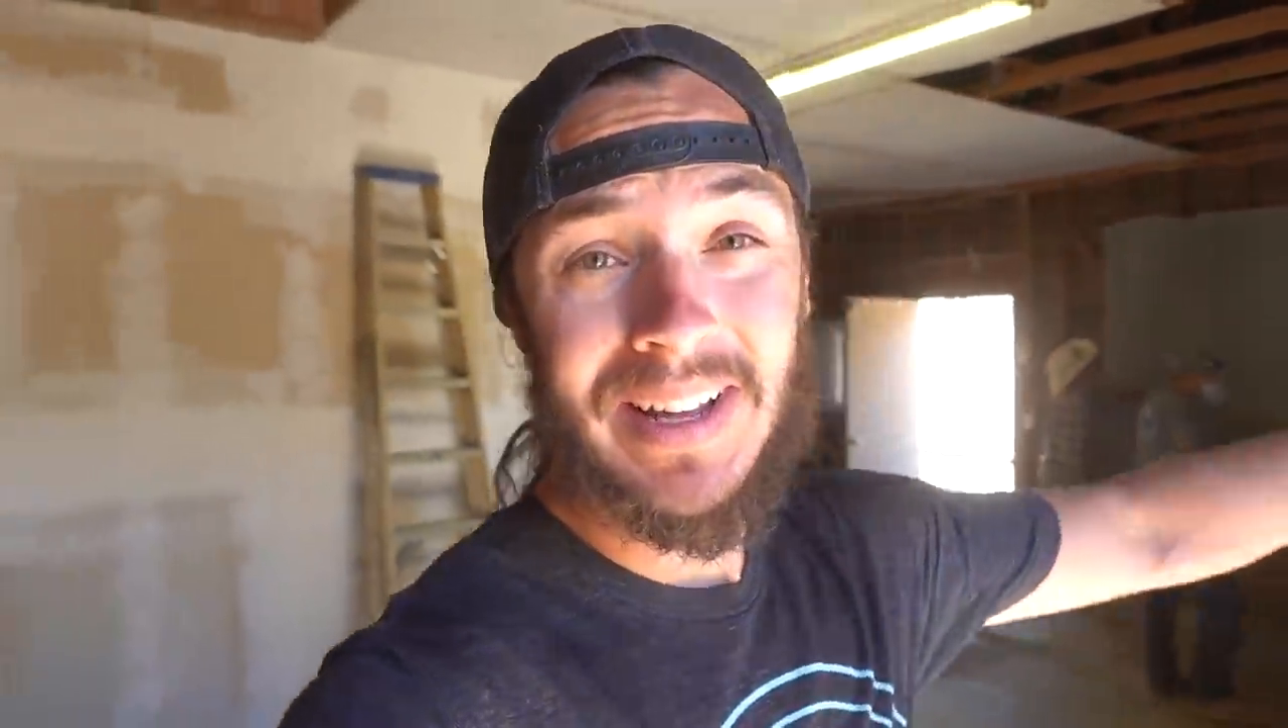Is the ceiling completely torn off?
No.